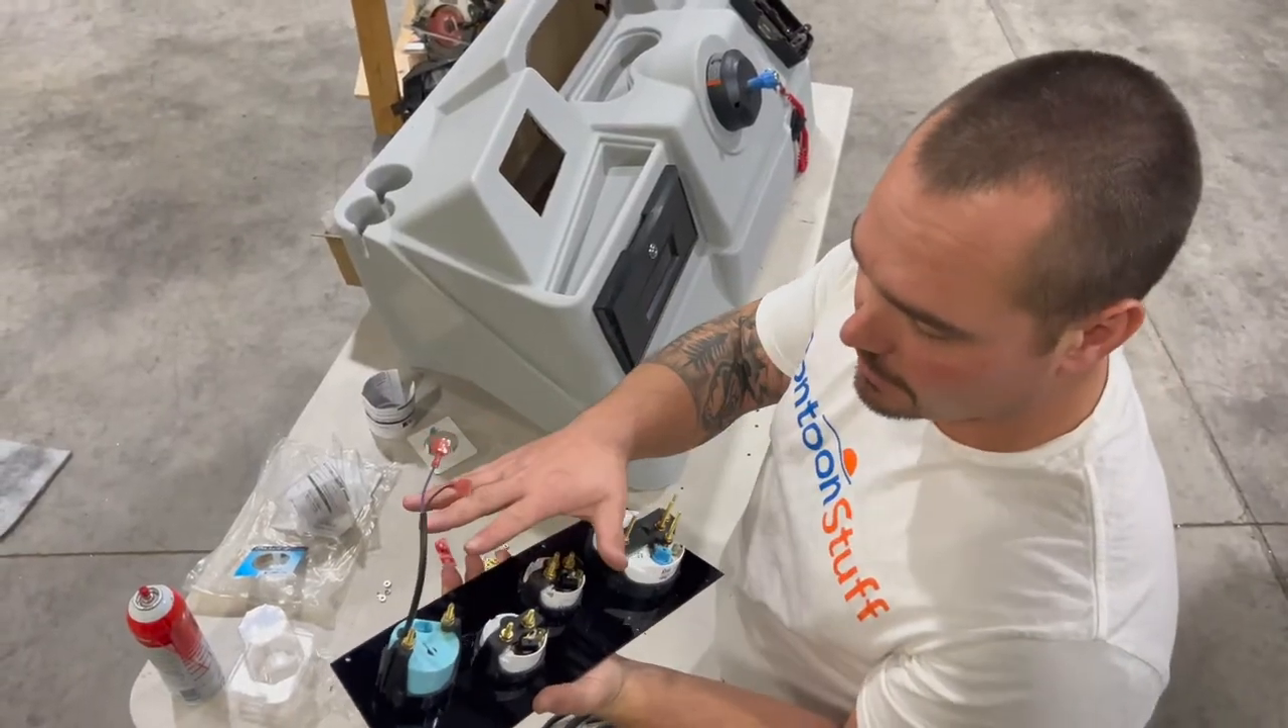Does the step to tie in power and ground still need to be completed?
Yes.